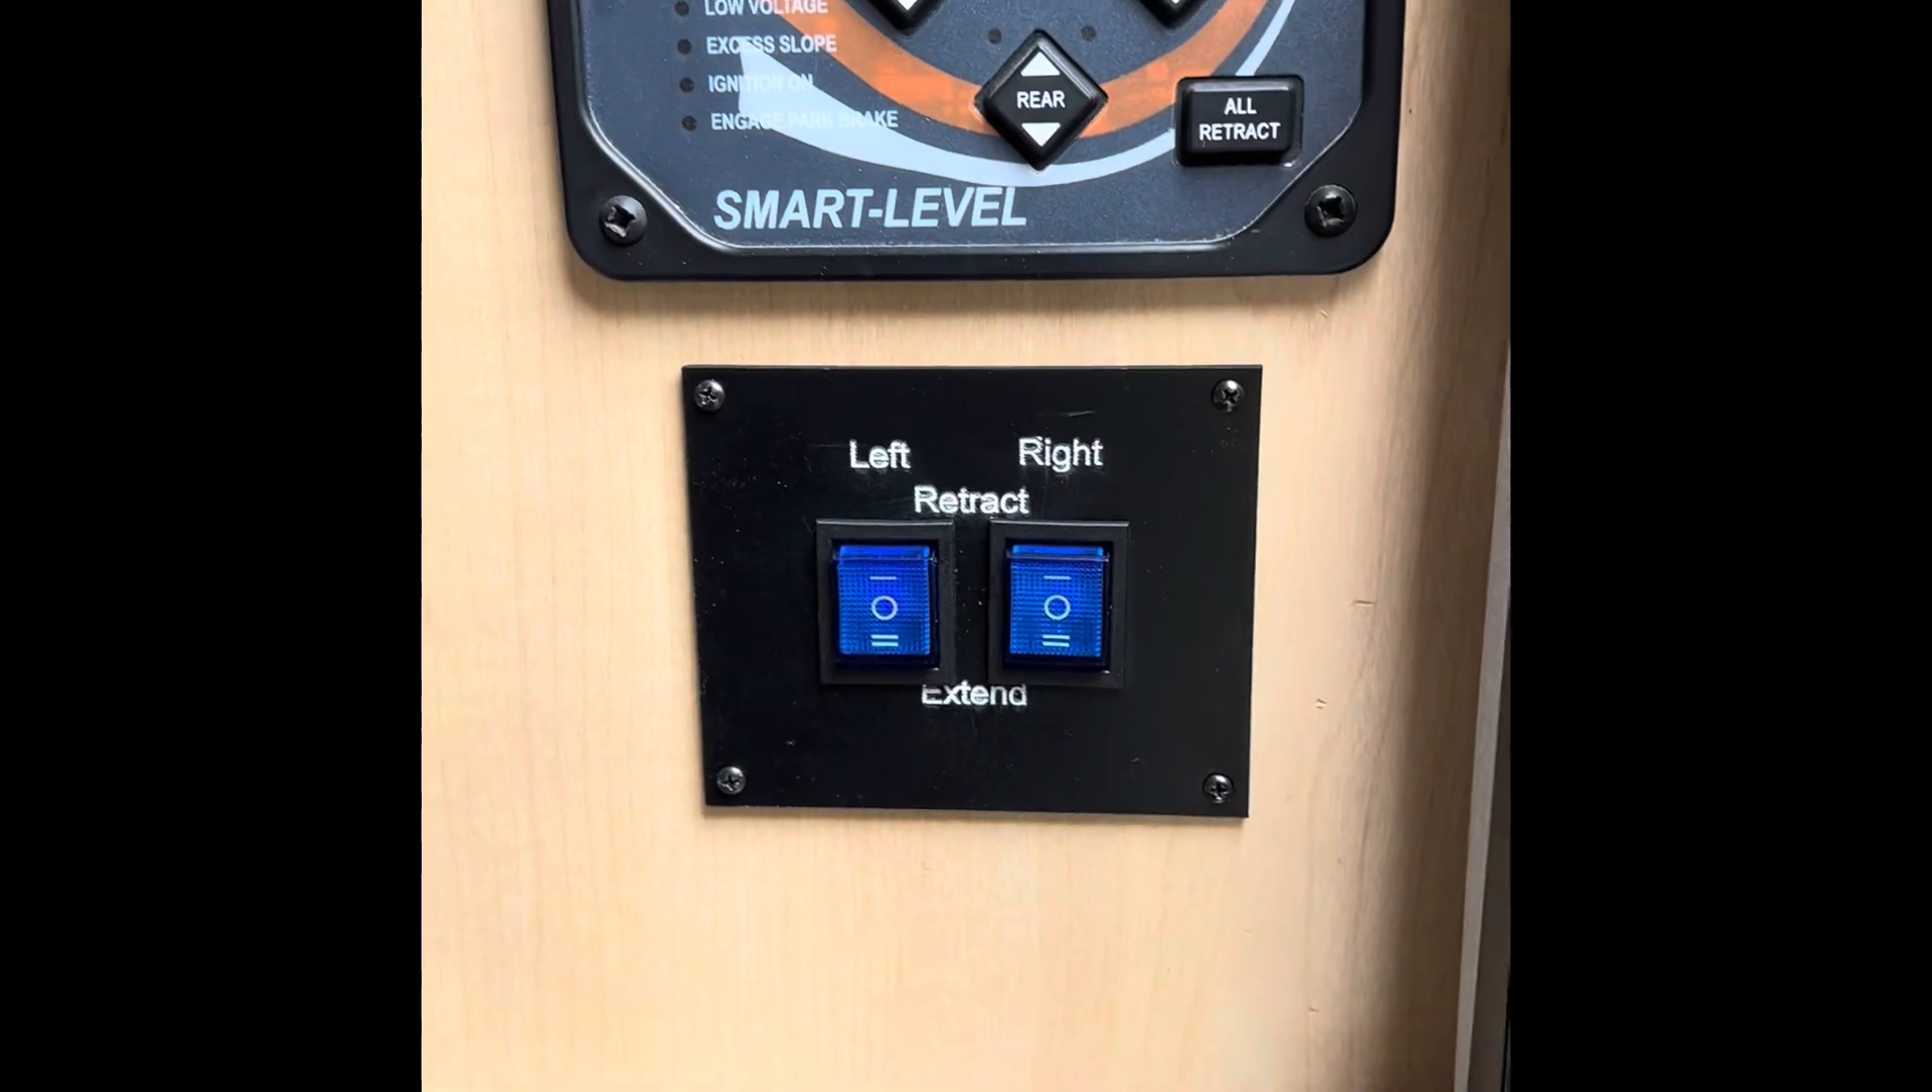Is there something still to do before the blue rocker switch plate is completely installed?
No.